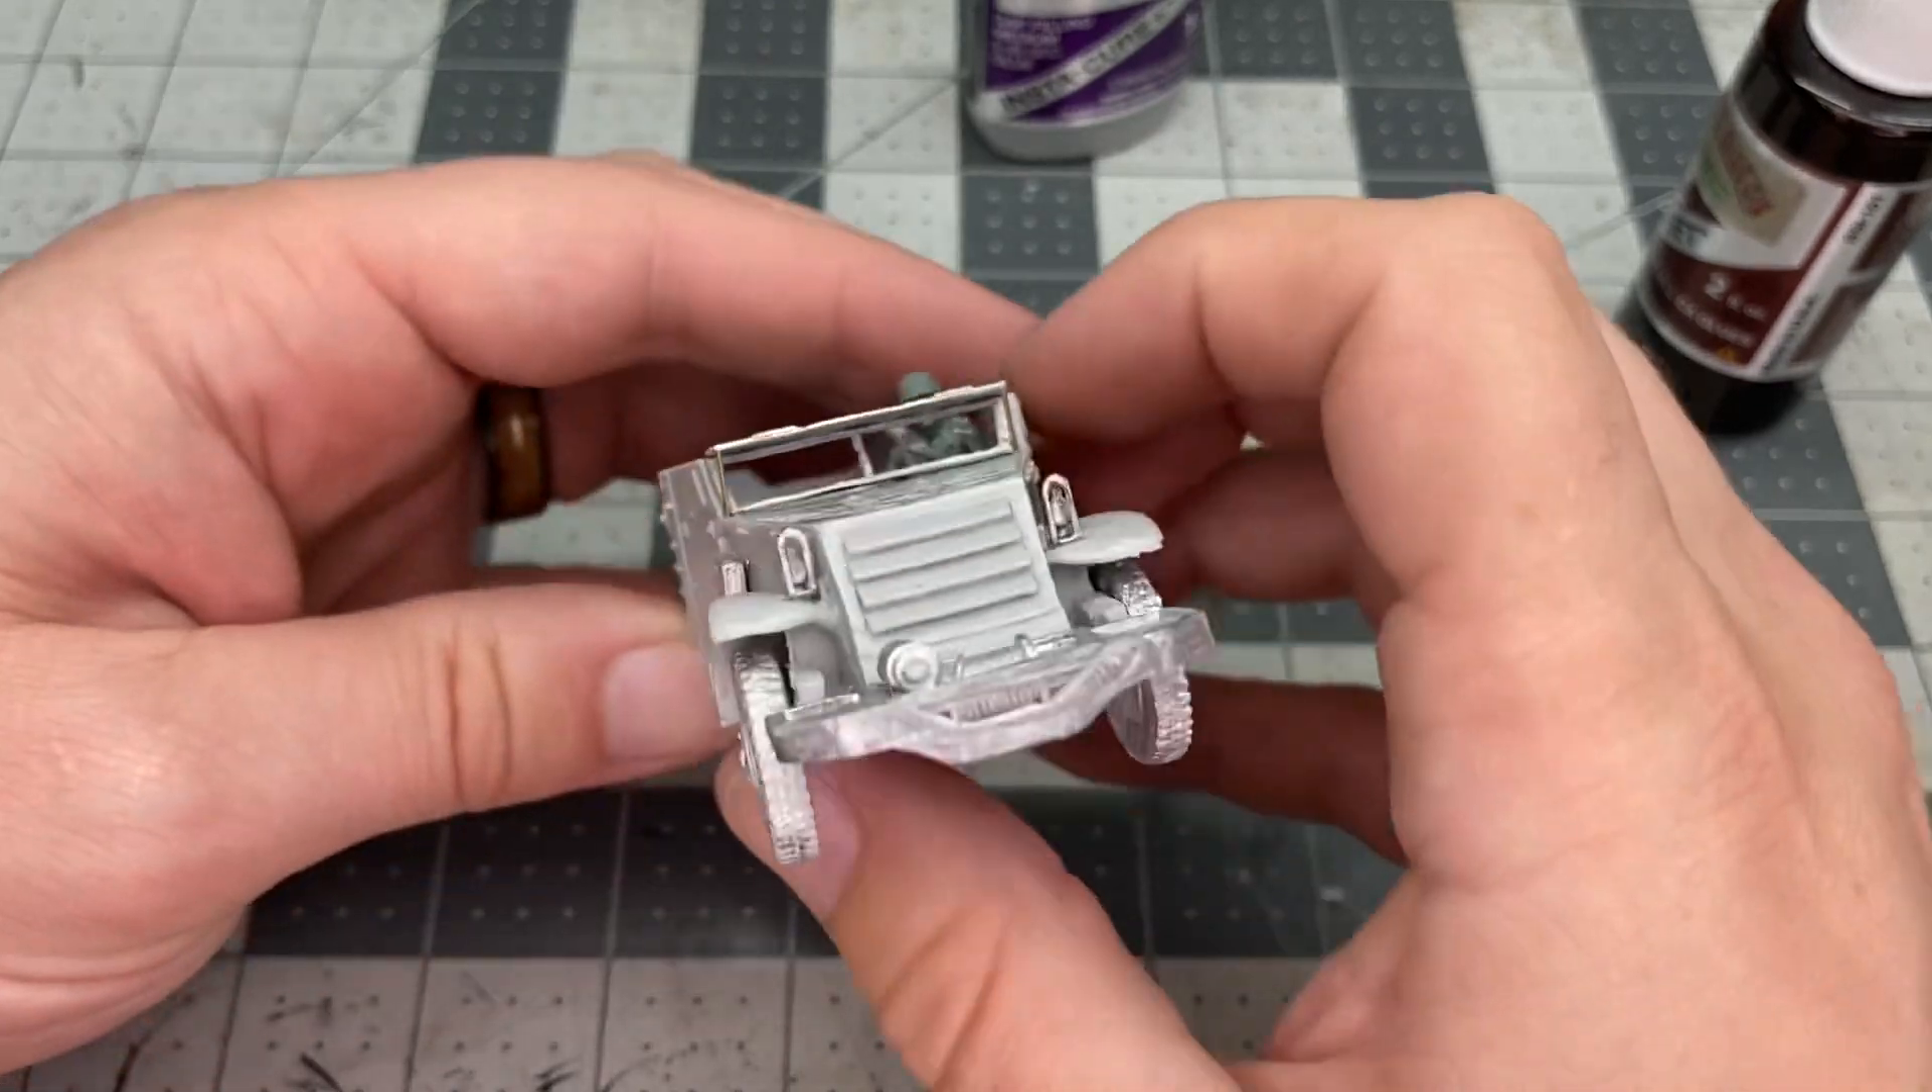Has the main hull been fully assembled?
Yes.